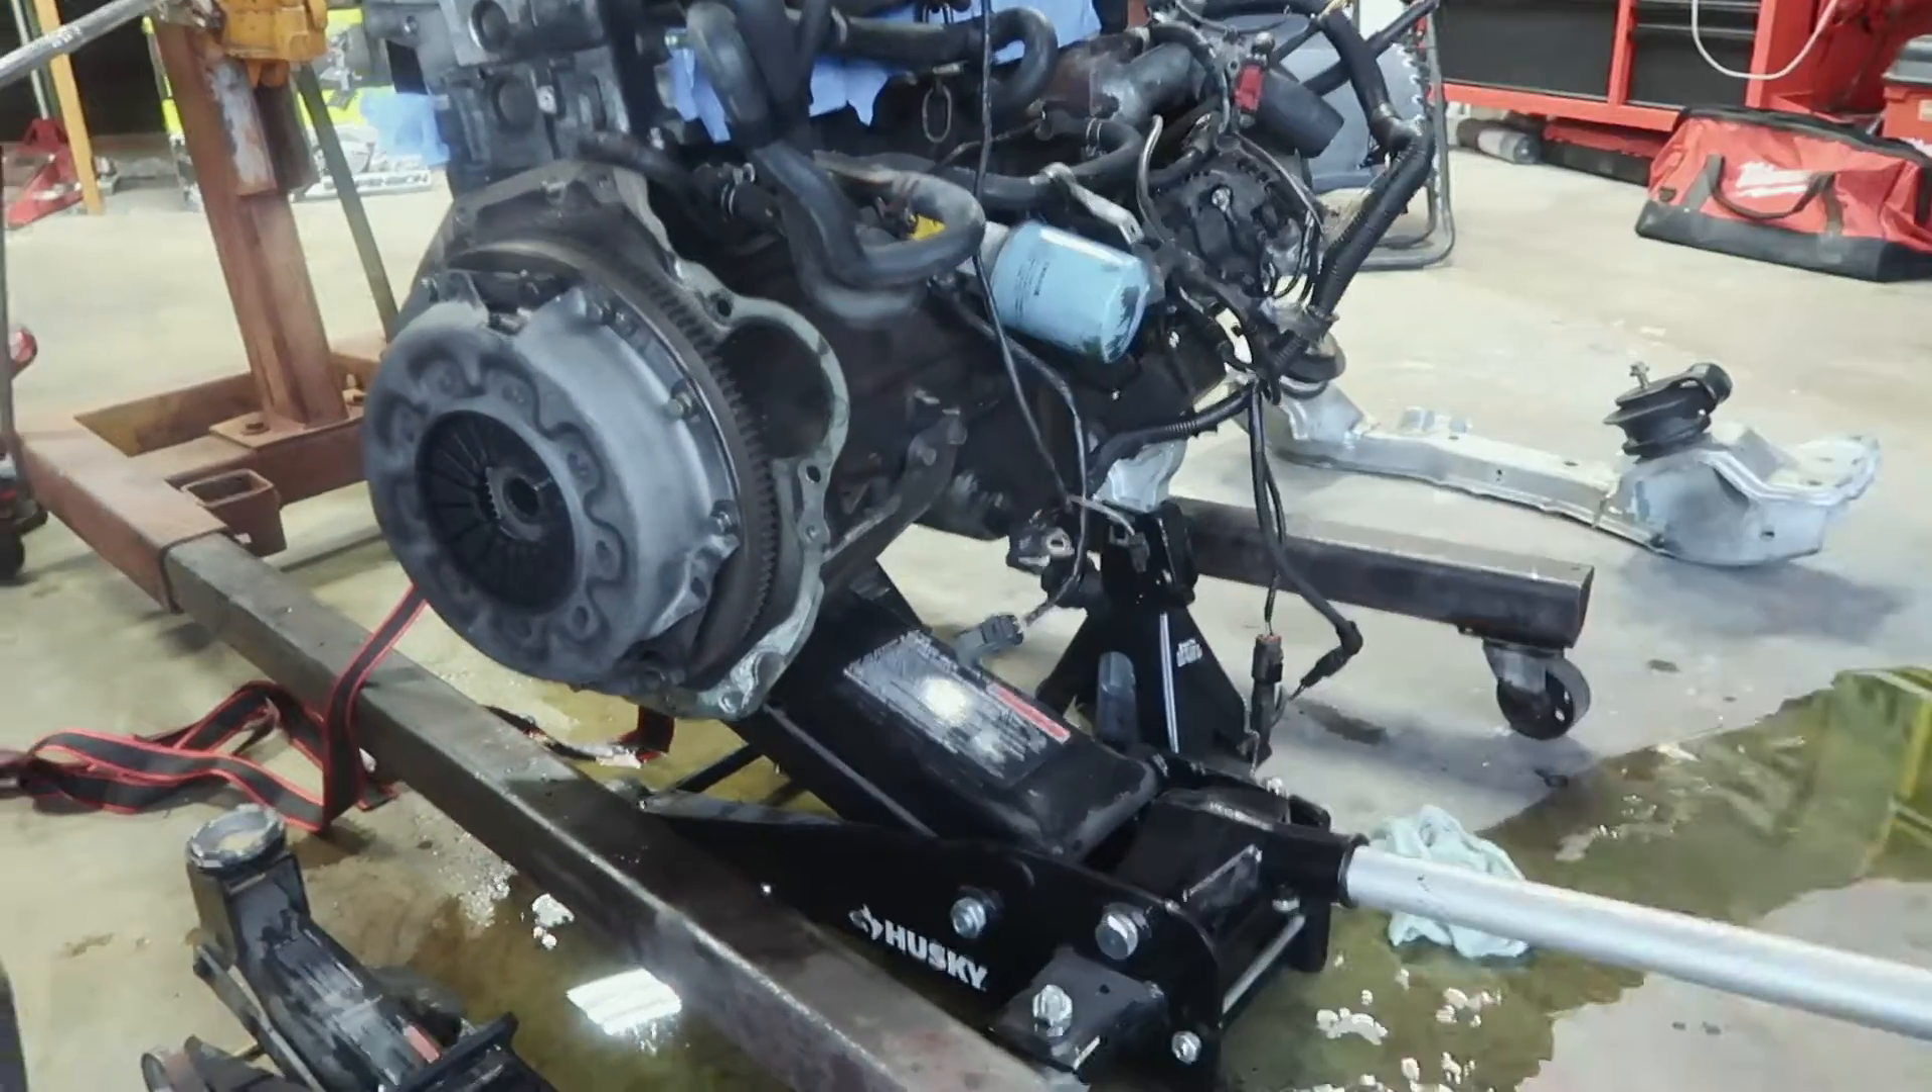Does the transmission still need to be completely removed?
No.